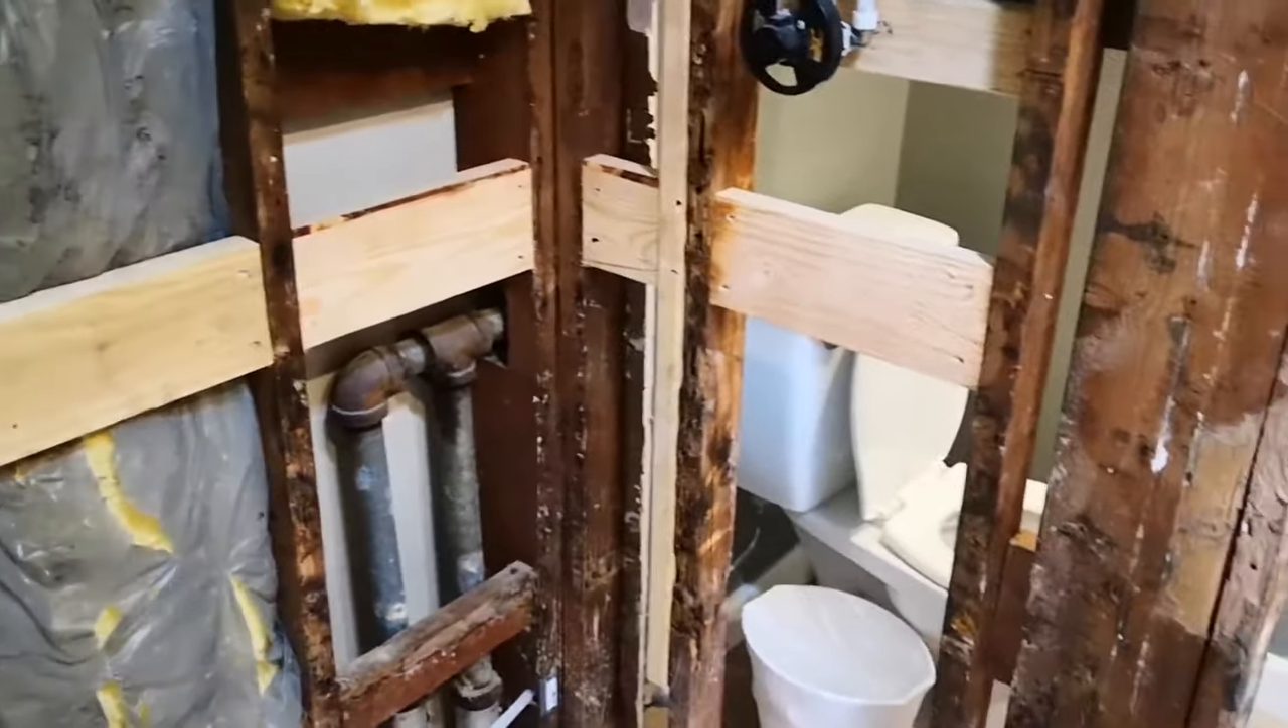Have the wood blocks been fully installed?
Yes.